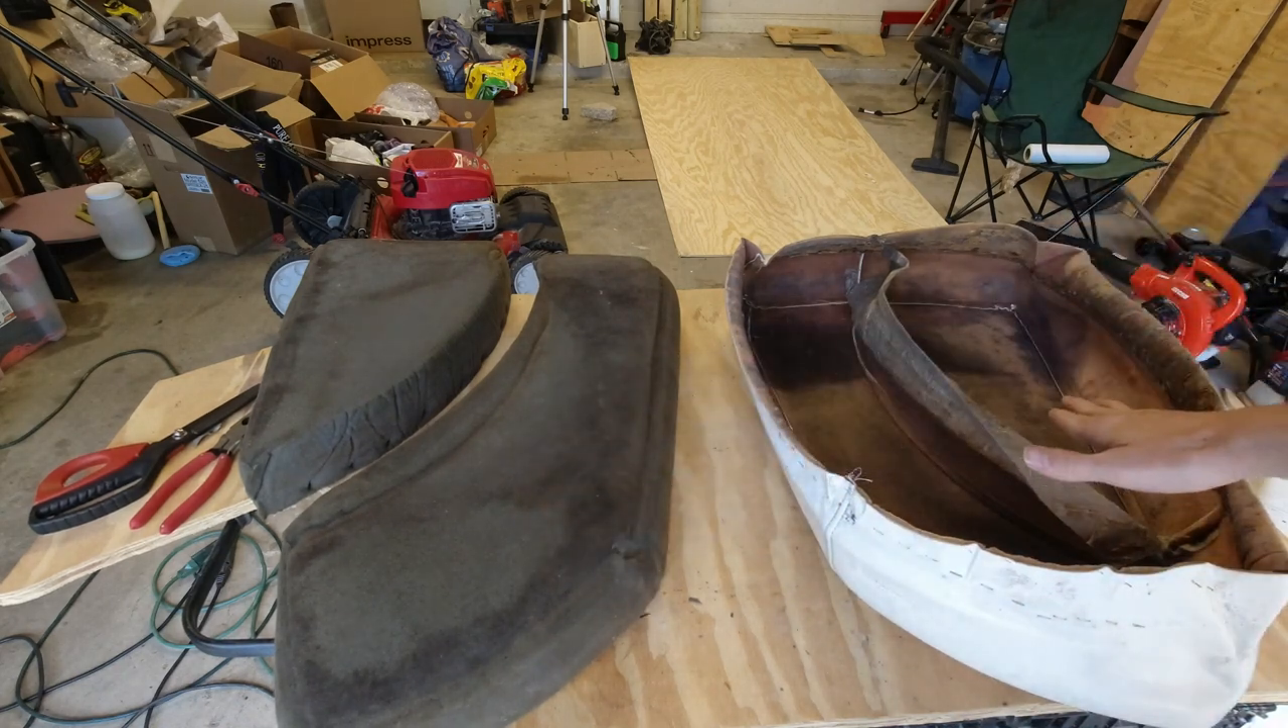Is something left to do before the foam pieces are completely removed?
No.